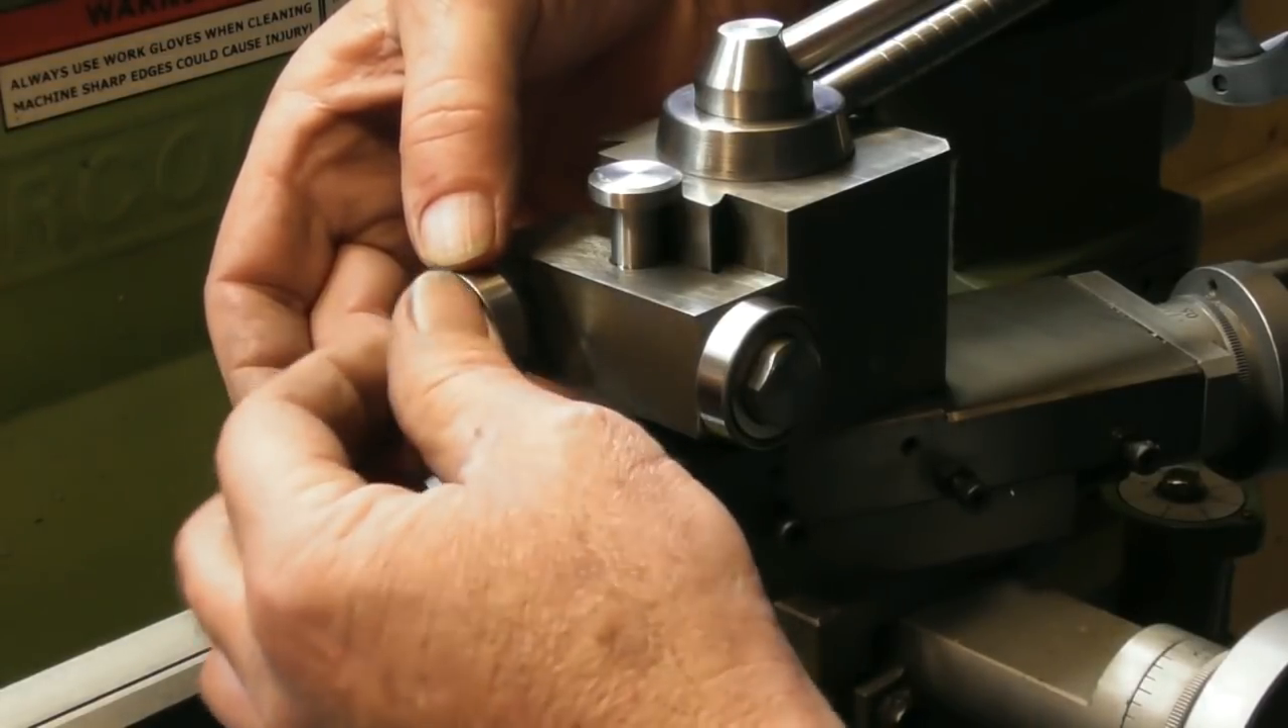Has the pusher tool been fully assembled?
No.